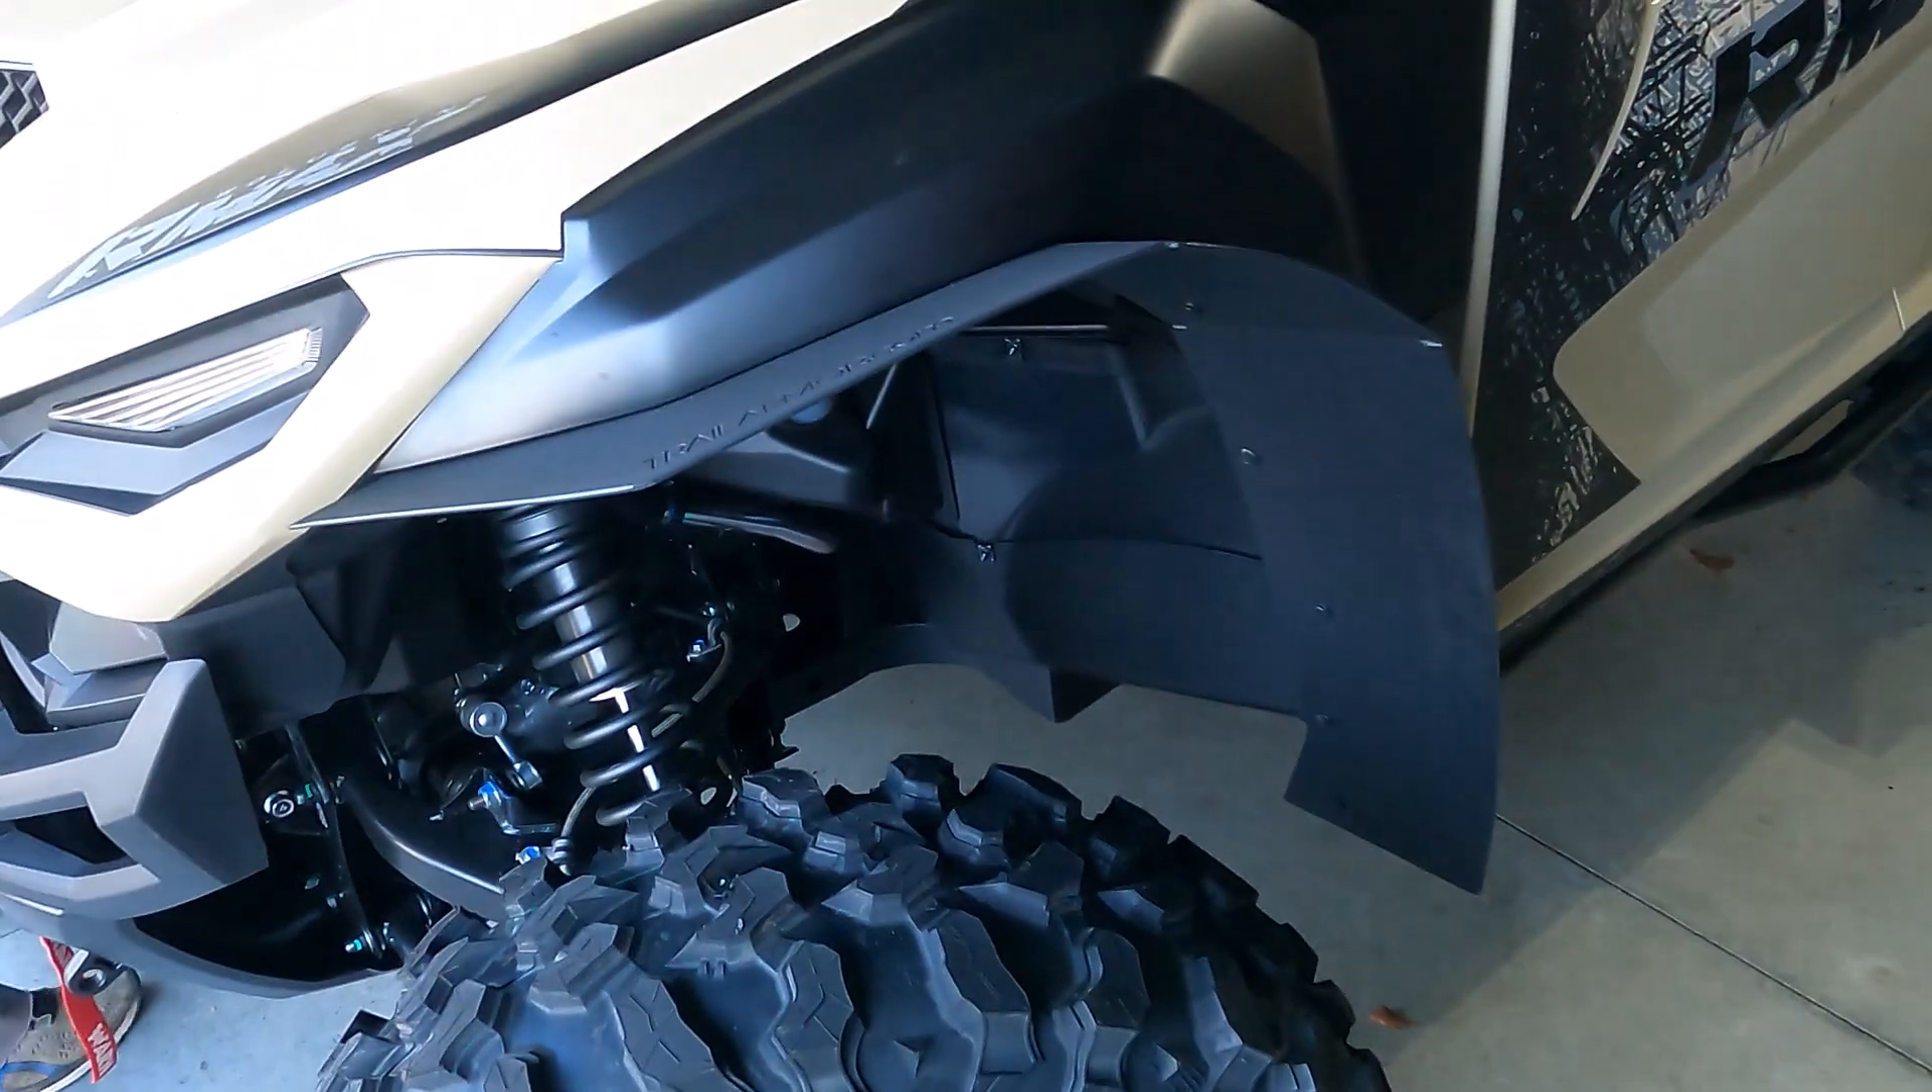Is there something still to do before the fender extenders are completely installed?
No.